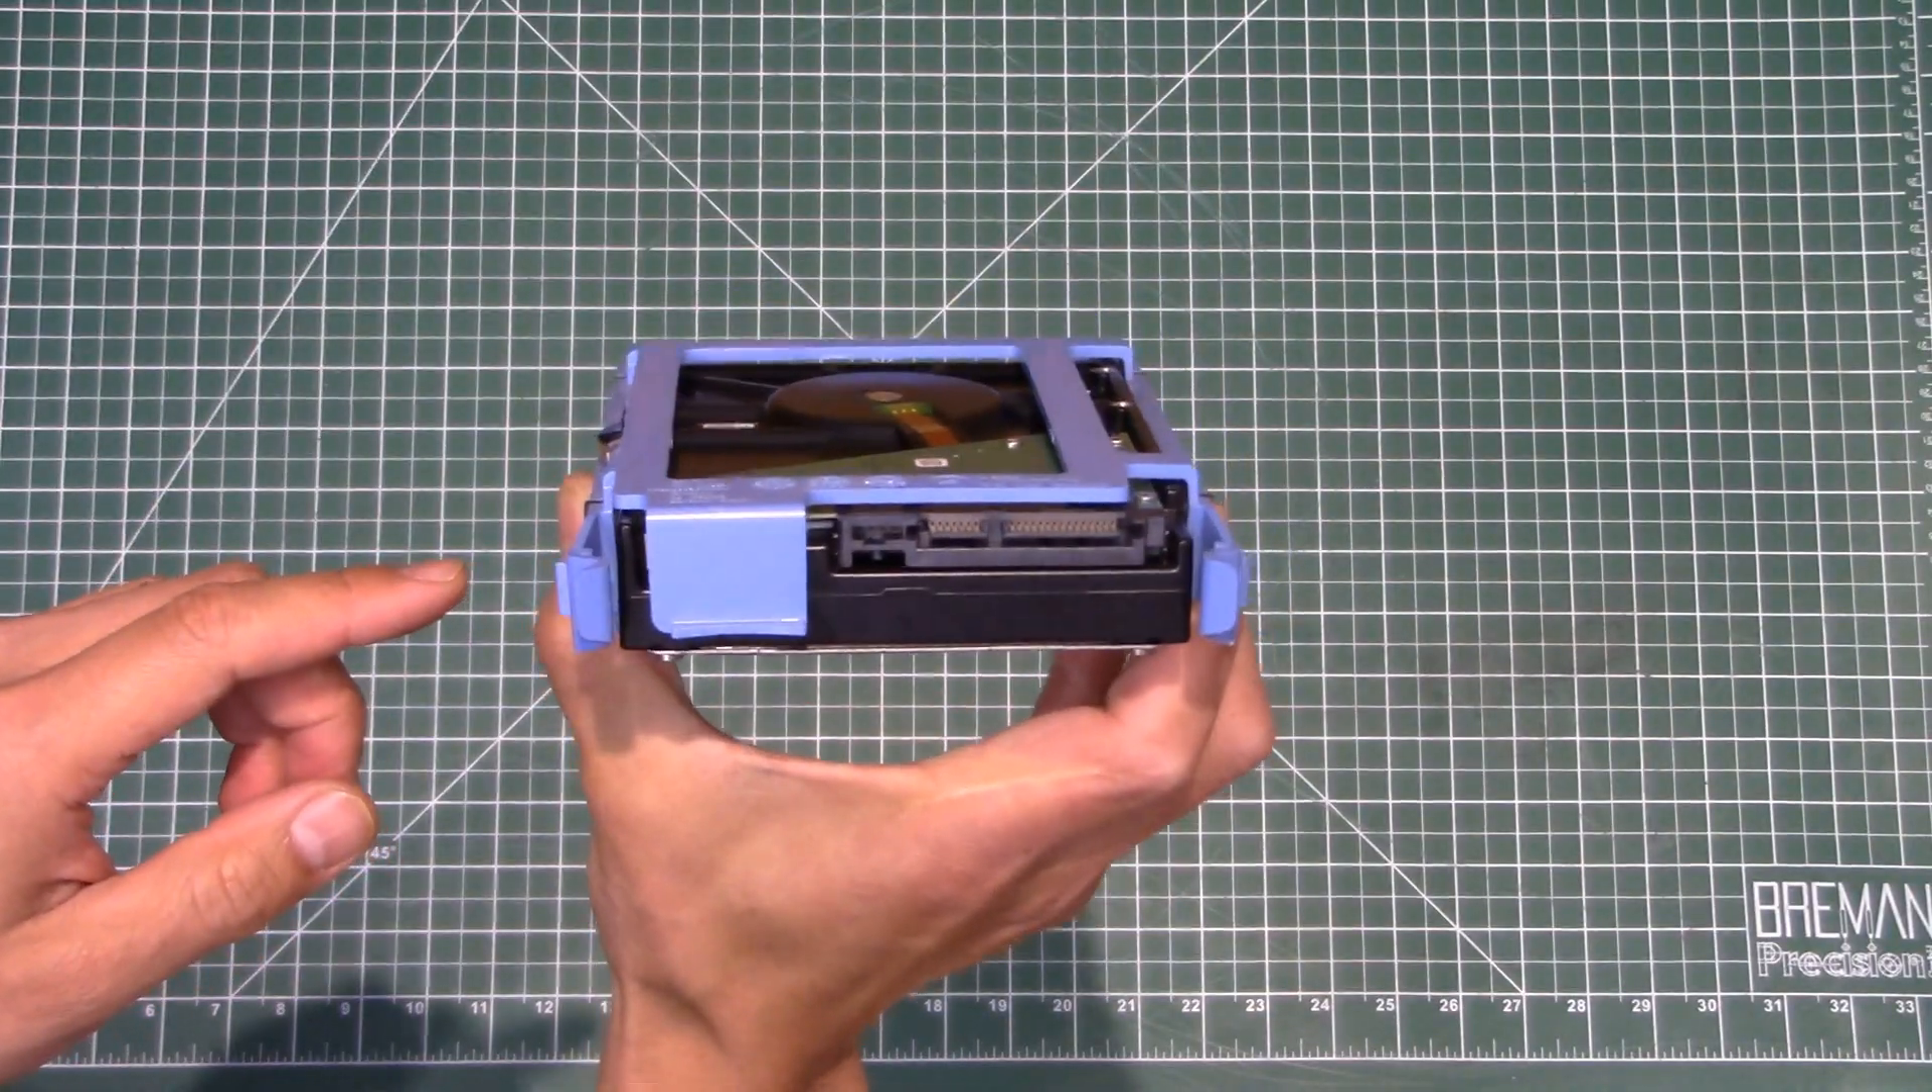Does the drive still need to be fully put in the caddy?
No.